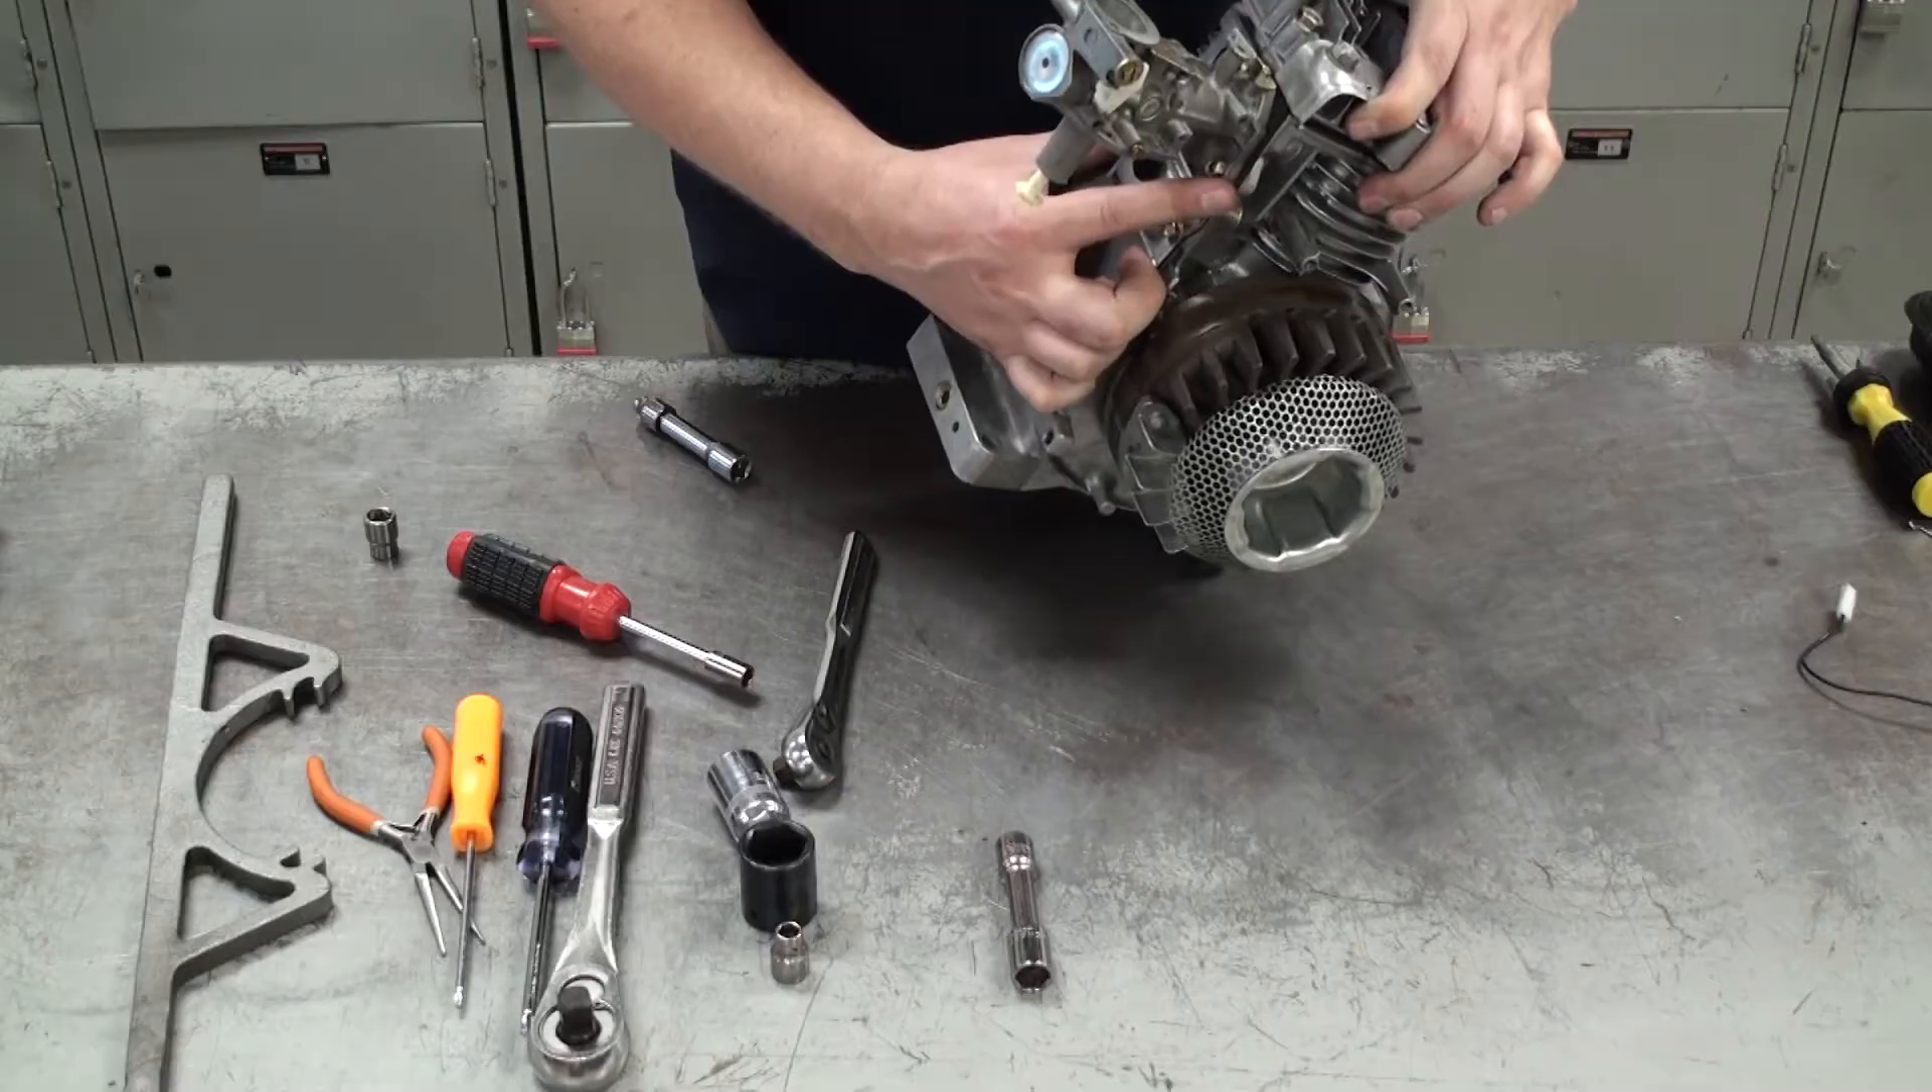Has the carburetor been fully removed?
No.